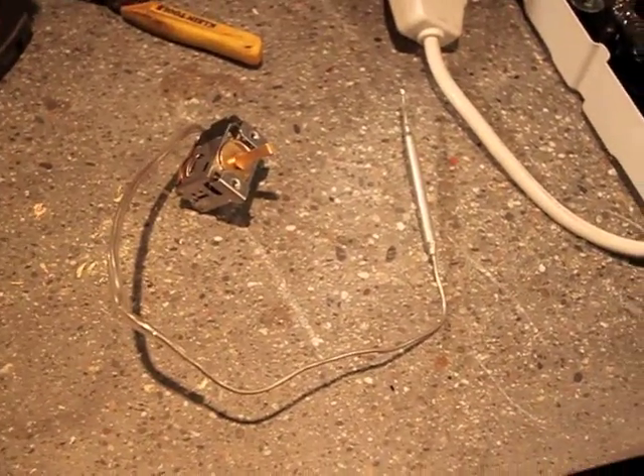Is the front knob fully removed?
Yes.